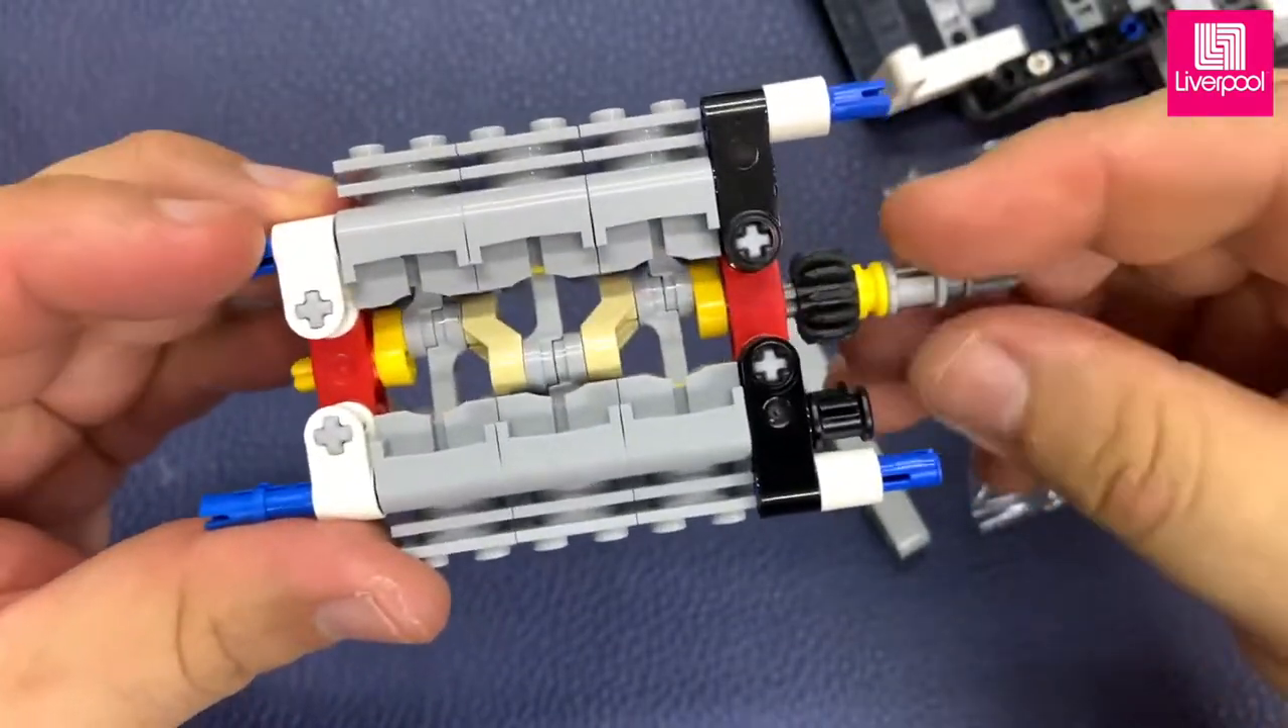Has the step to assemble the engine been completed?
Yes.